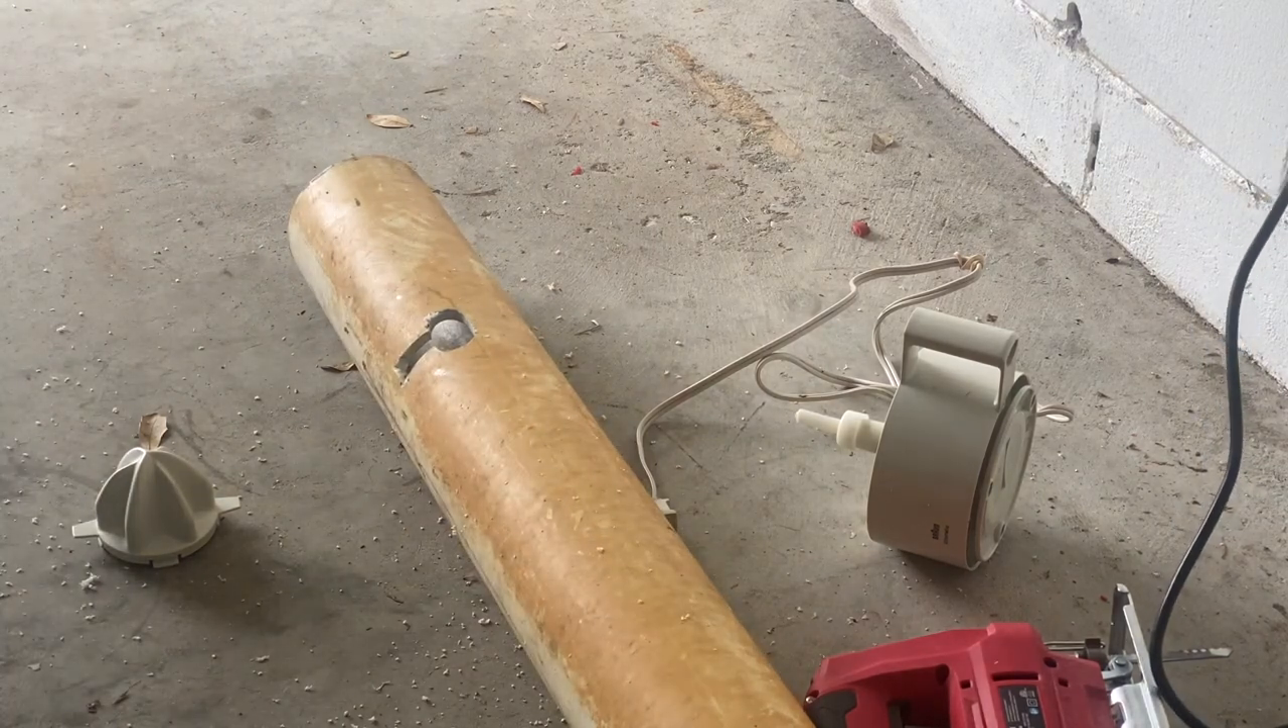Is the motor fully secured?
No.